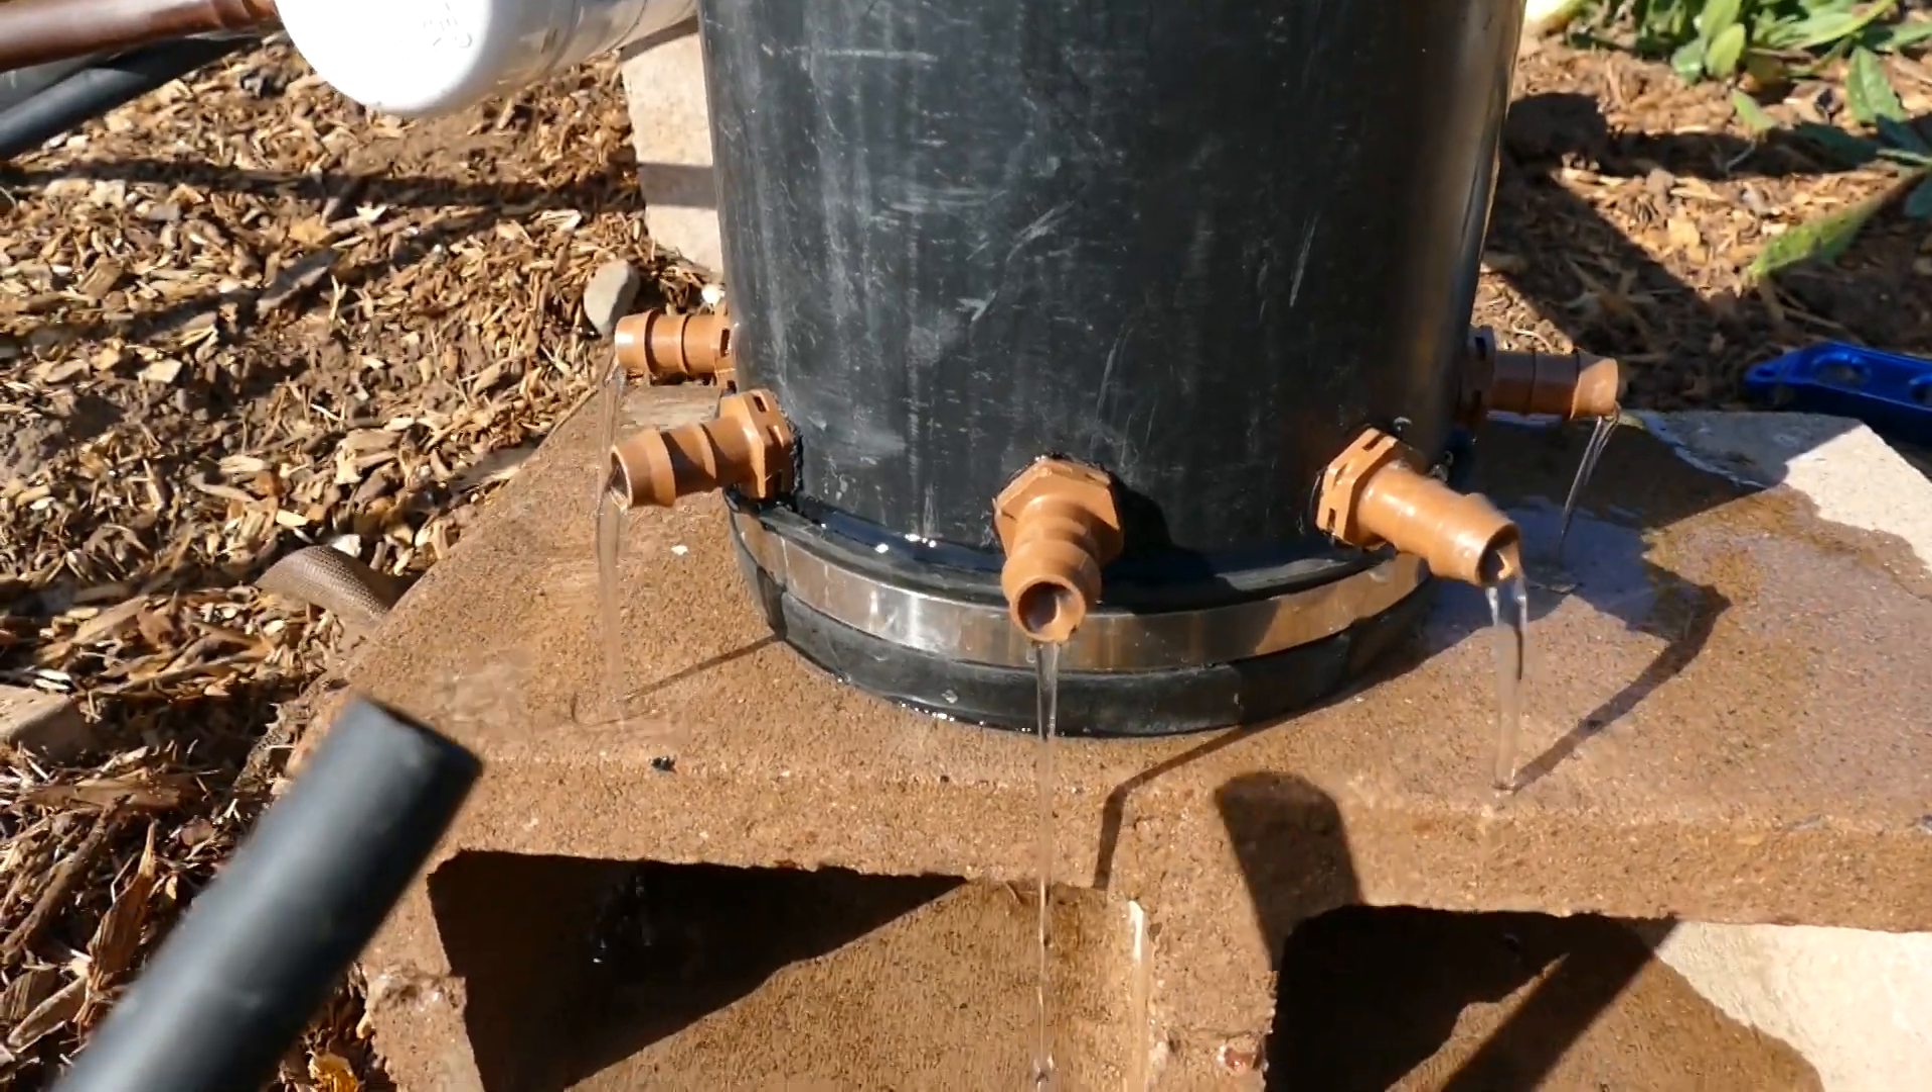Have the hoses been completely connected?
No.